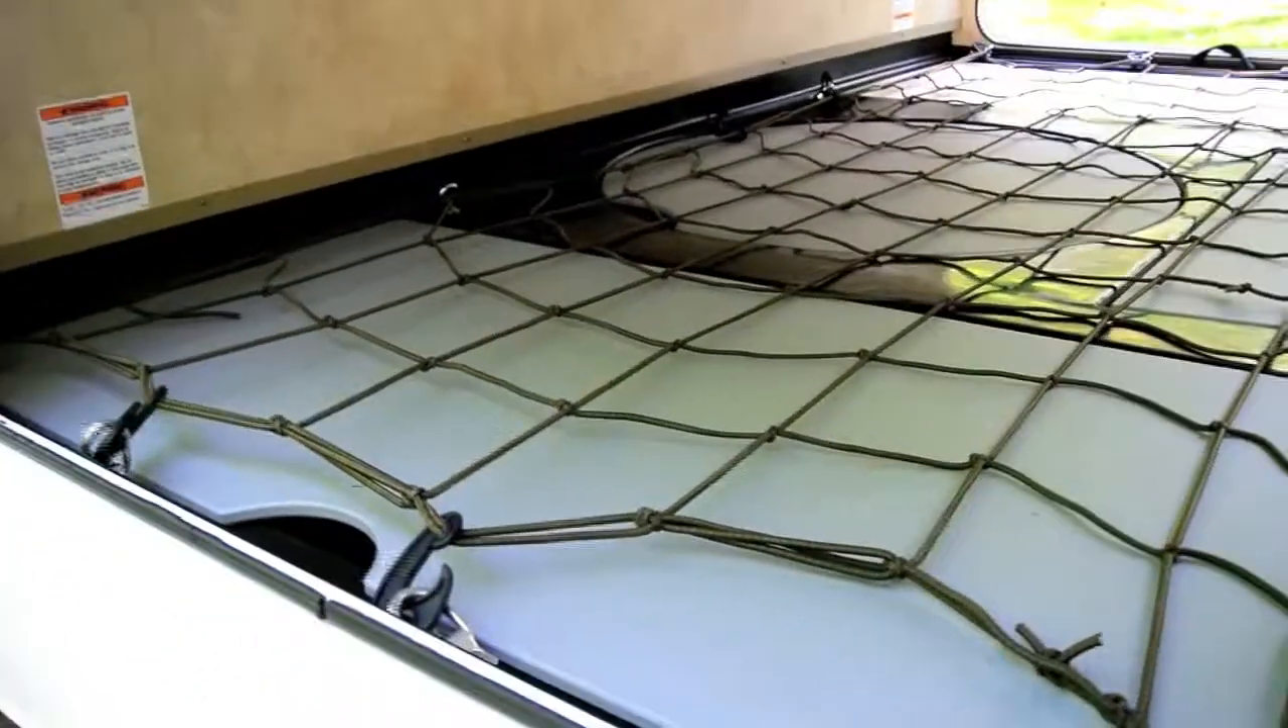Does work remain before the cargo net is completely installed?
No.